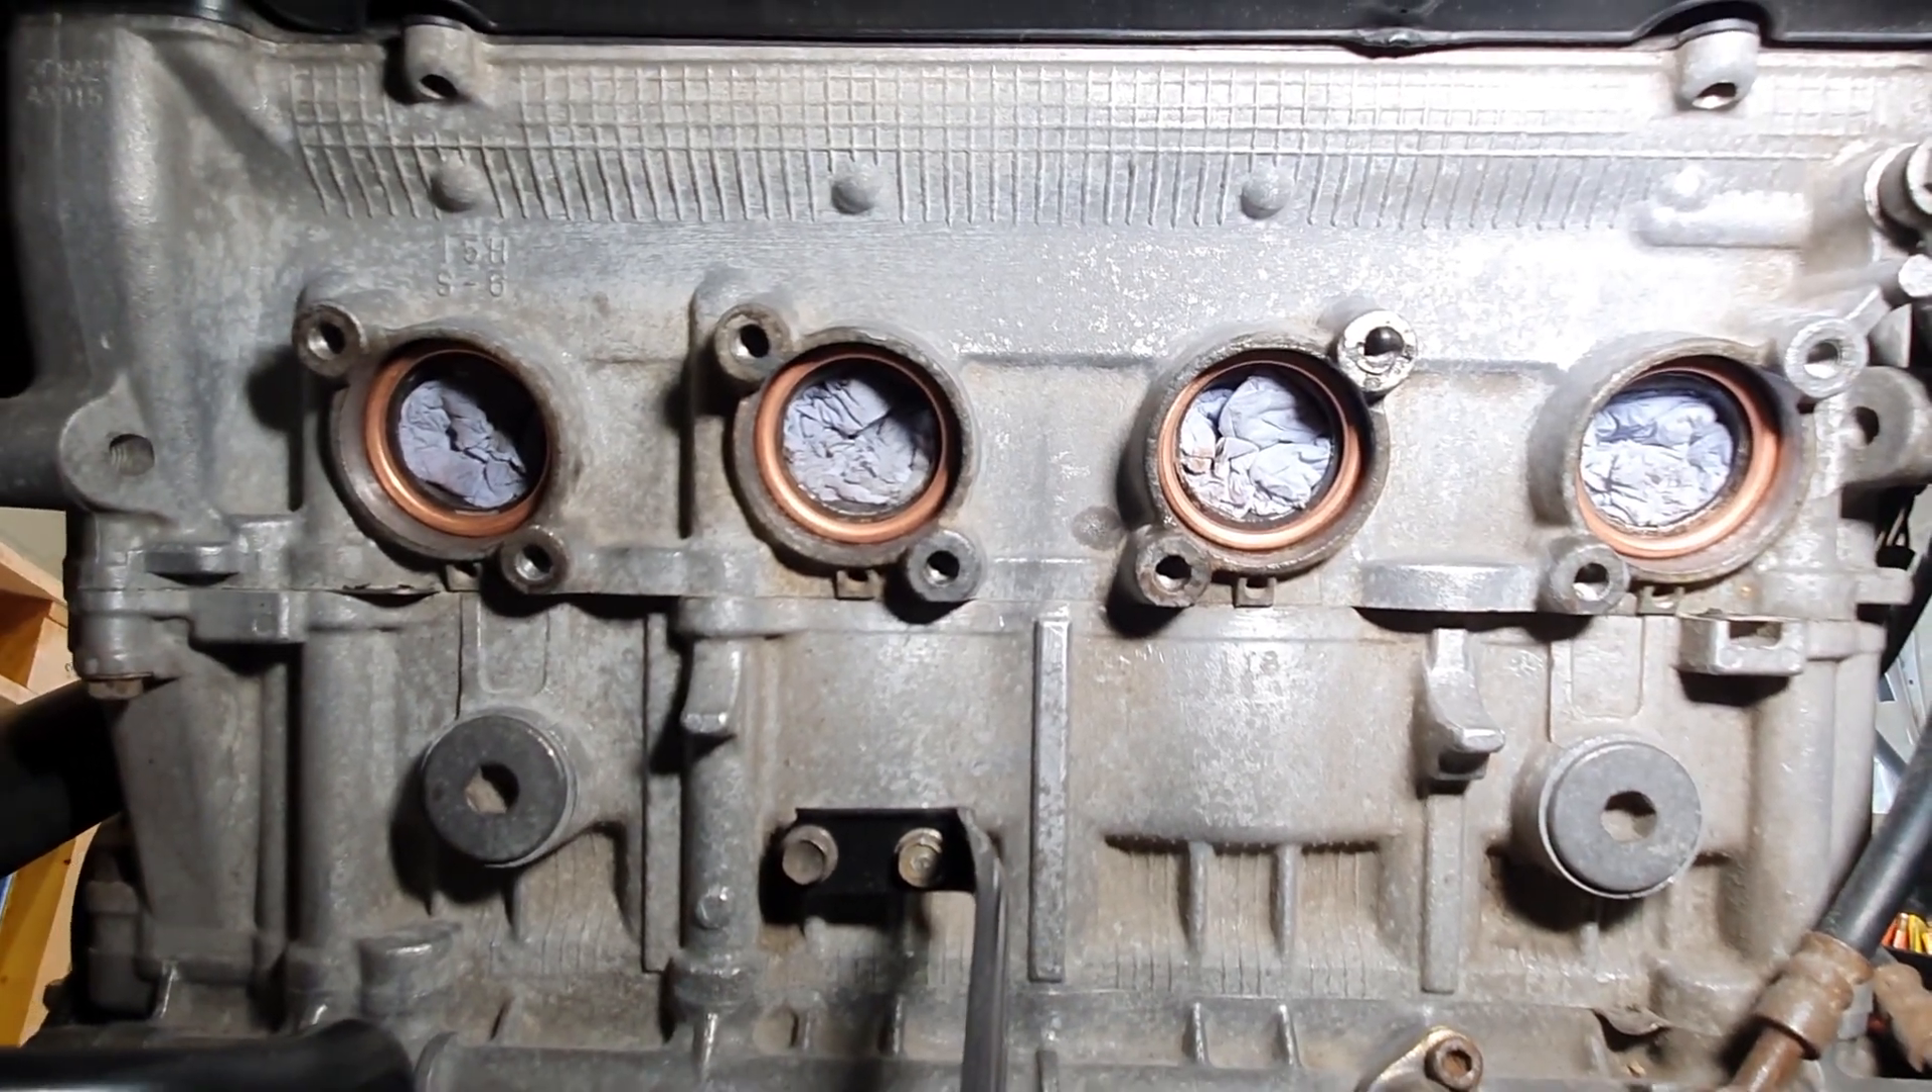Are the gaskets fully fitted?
Yes.